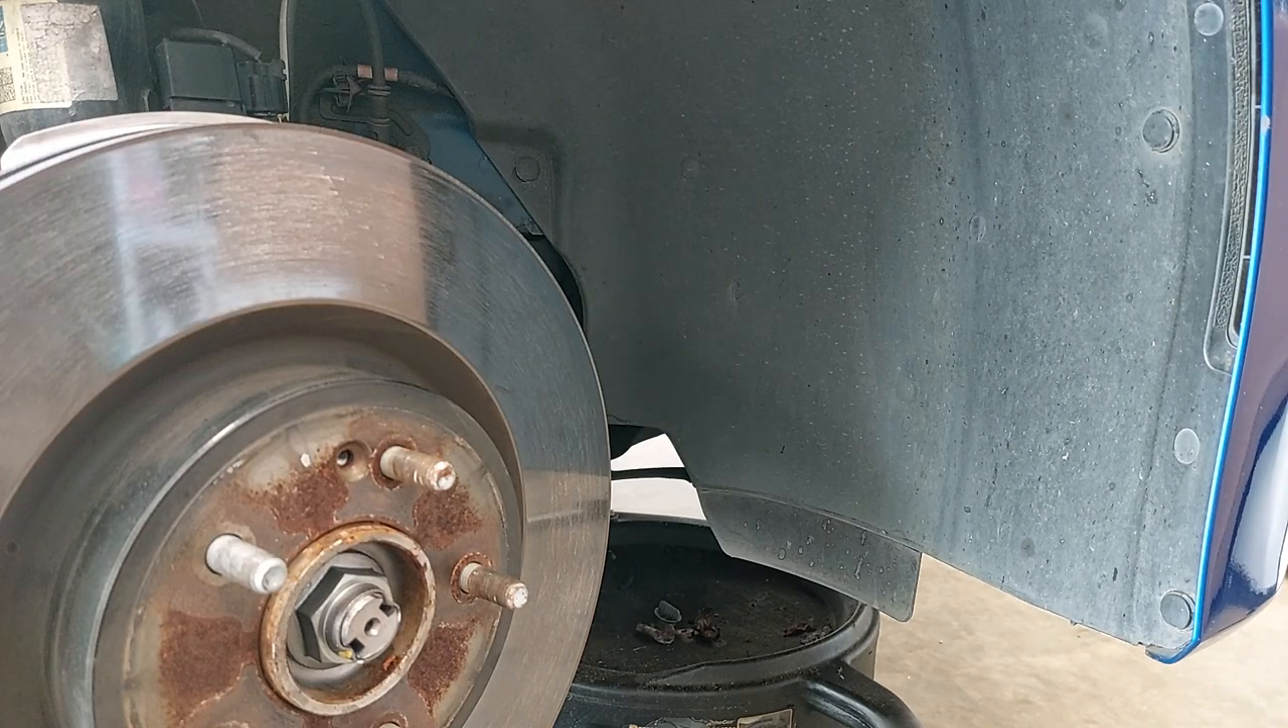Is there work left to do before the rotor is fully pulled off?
Yes.